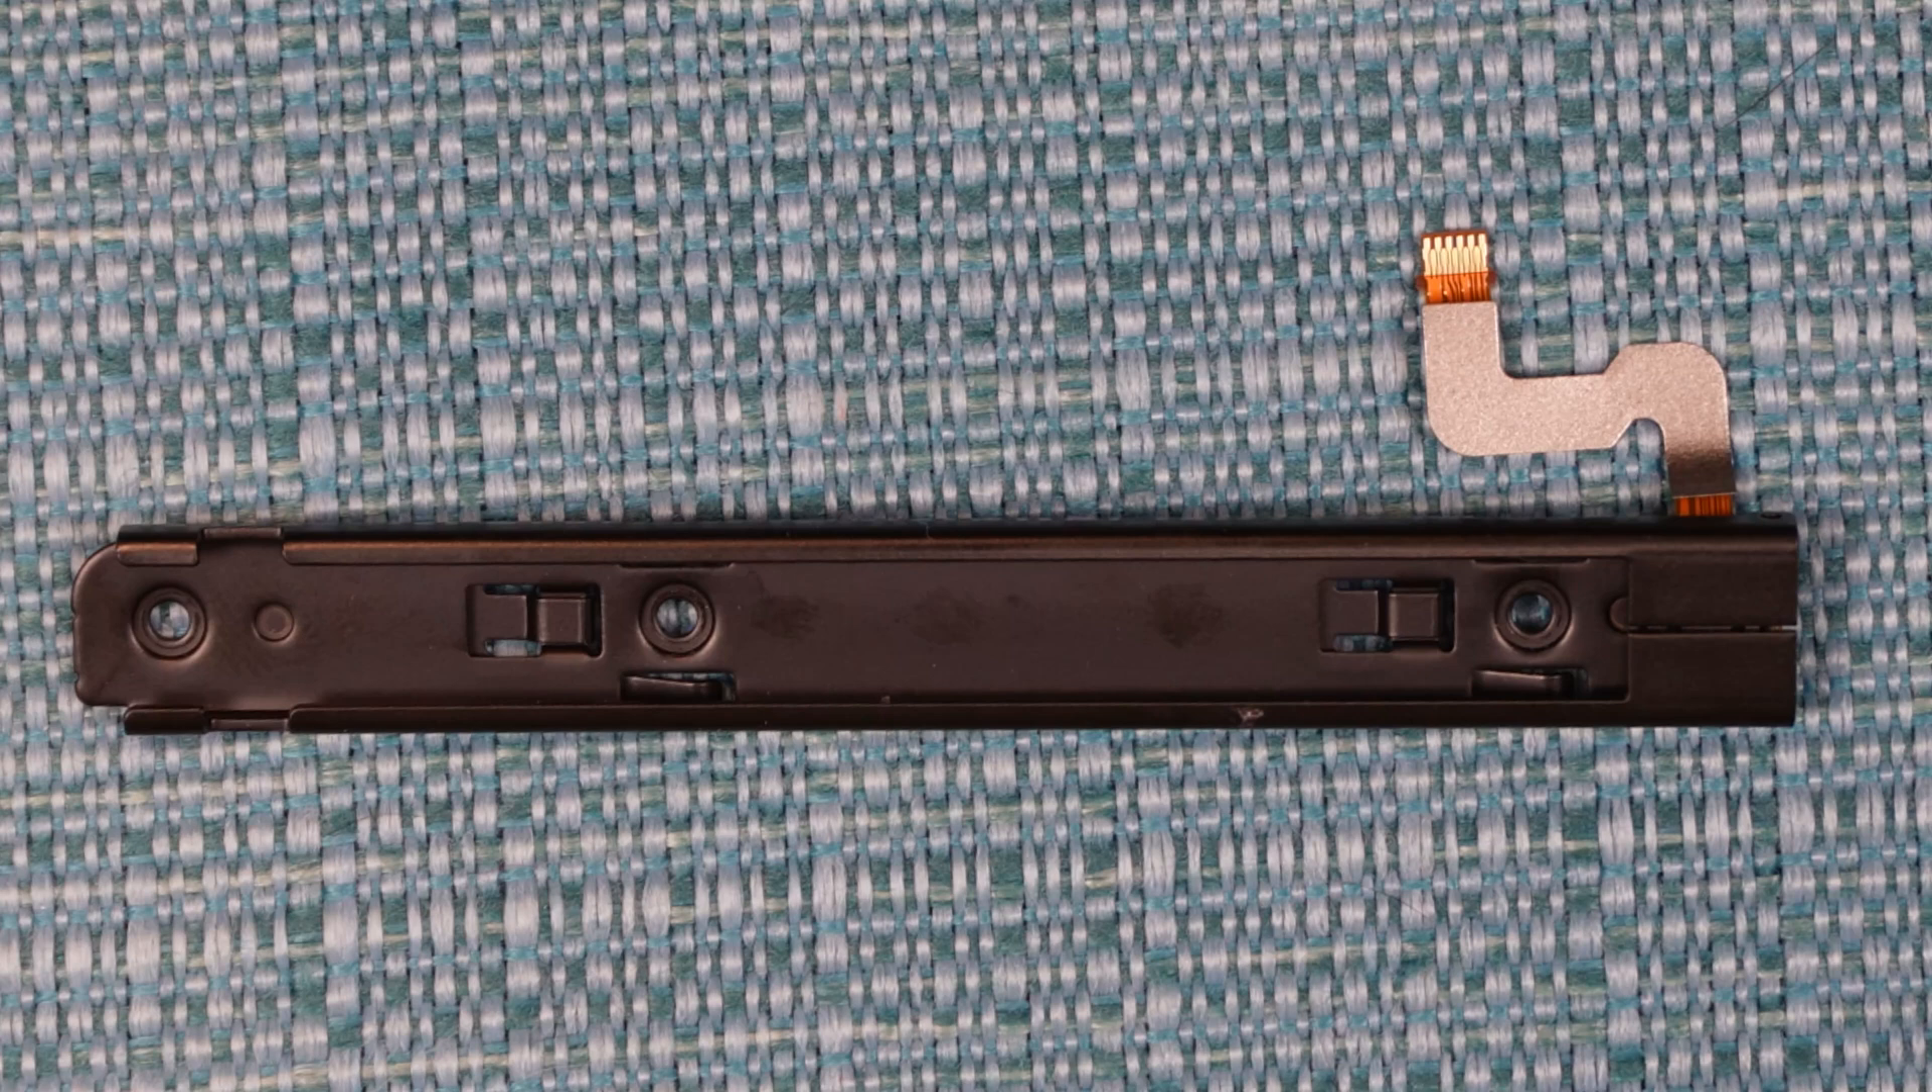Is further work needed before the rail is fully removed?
No.